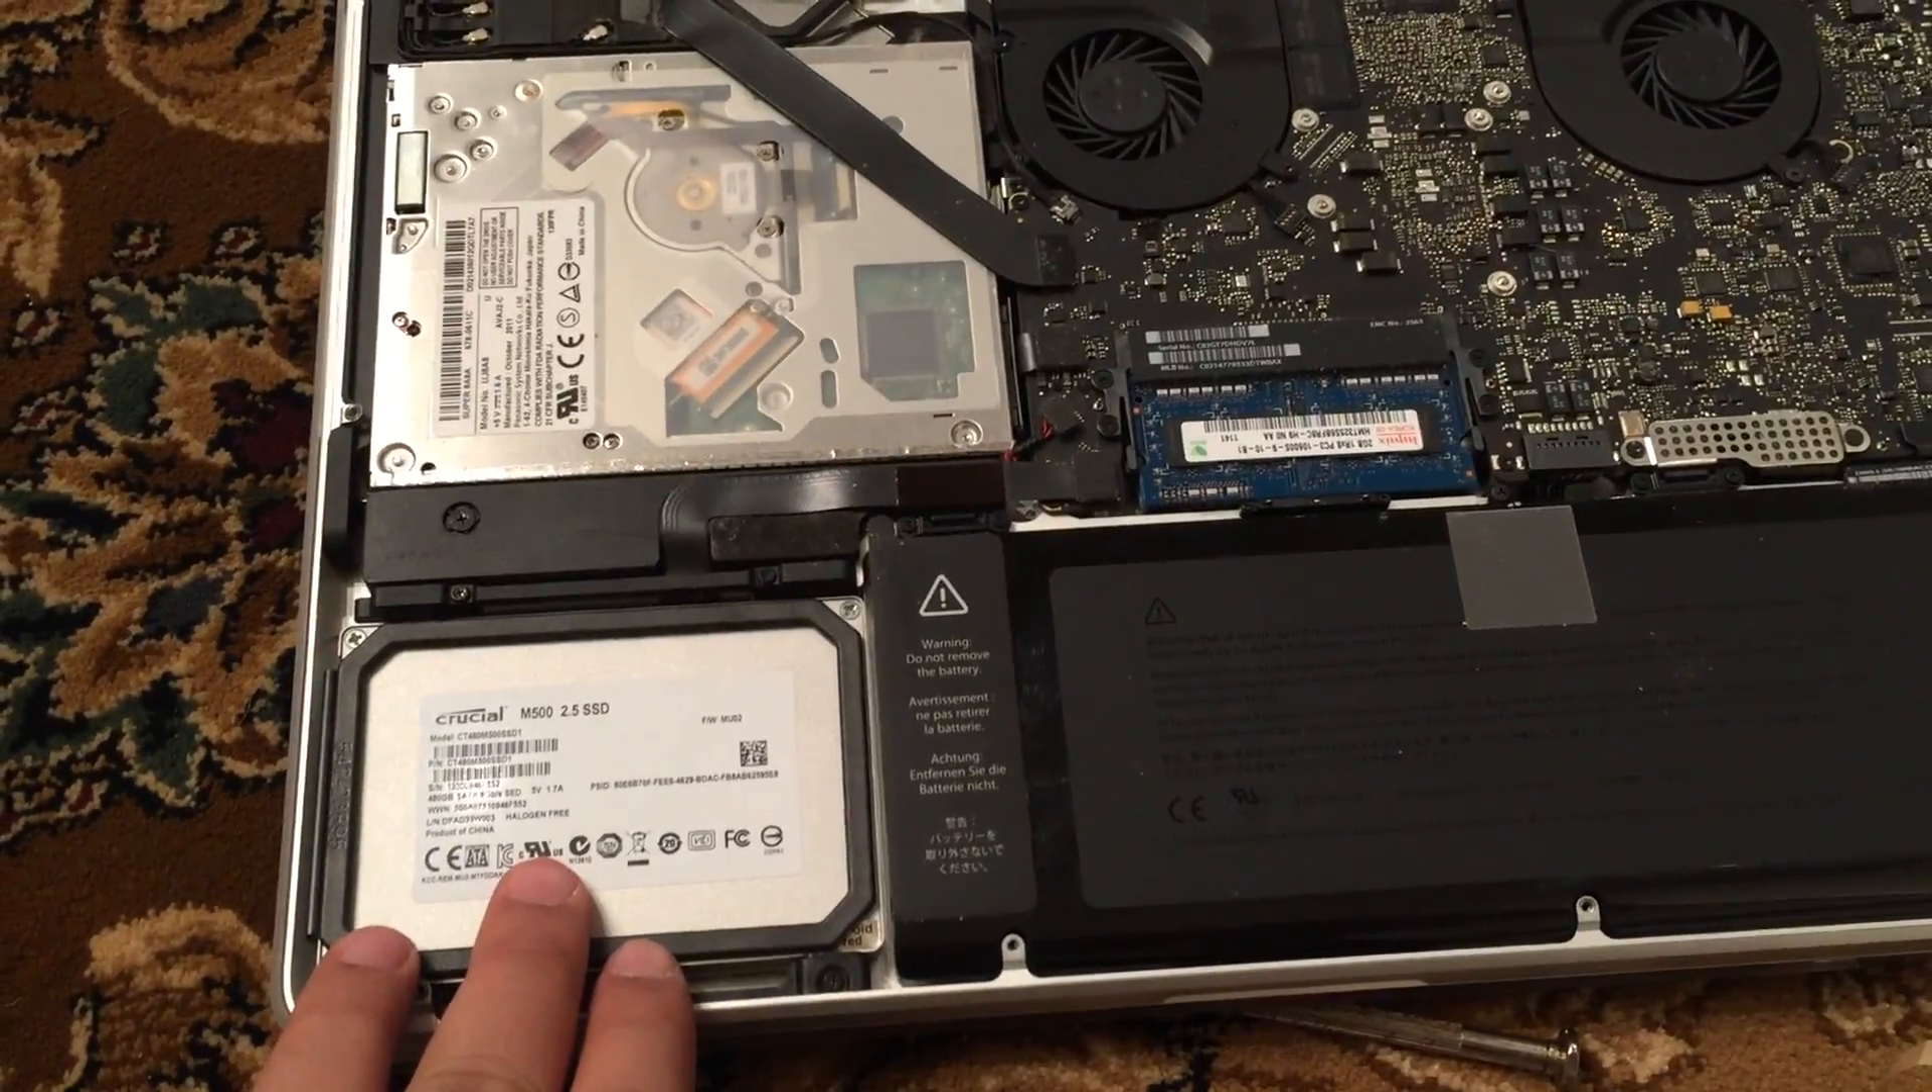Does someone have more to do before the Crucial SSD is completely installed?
No.